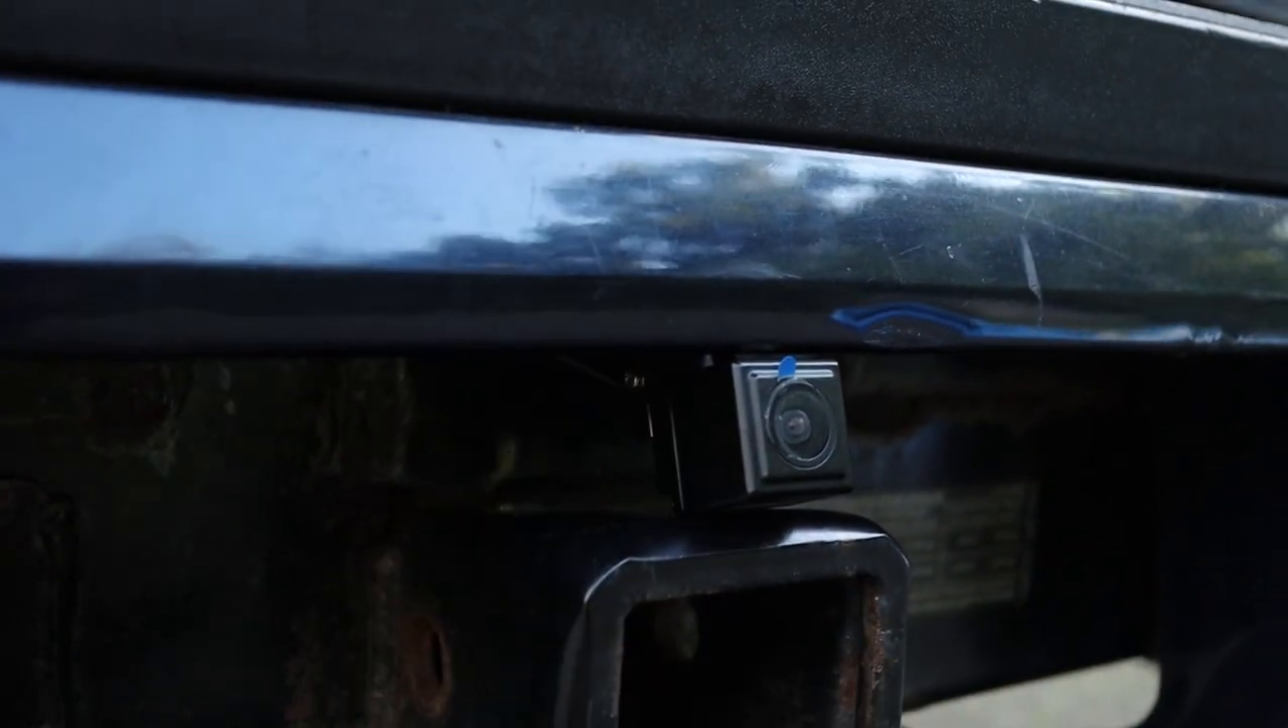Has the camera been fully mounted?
Yes.